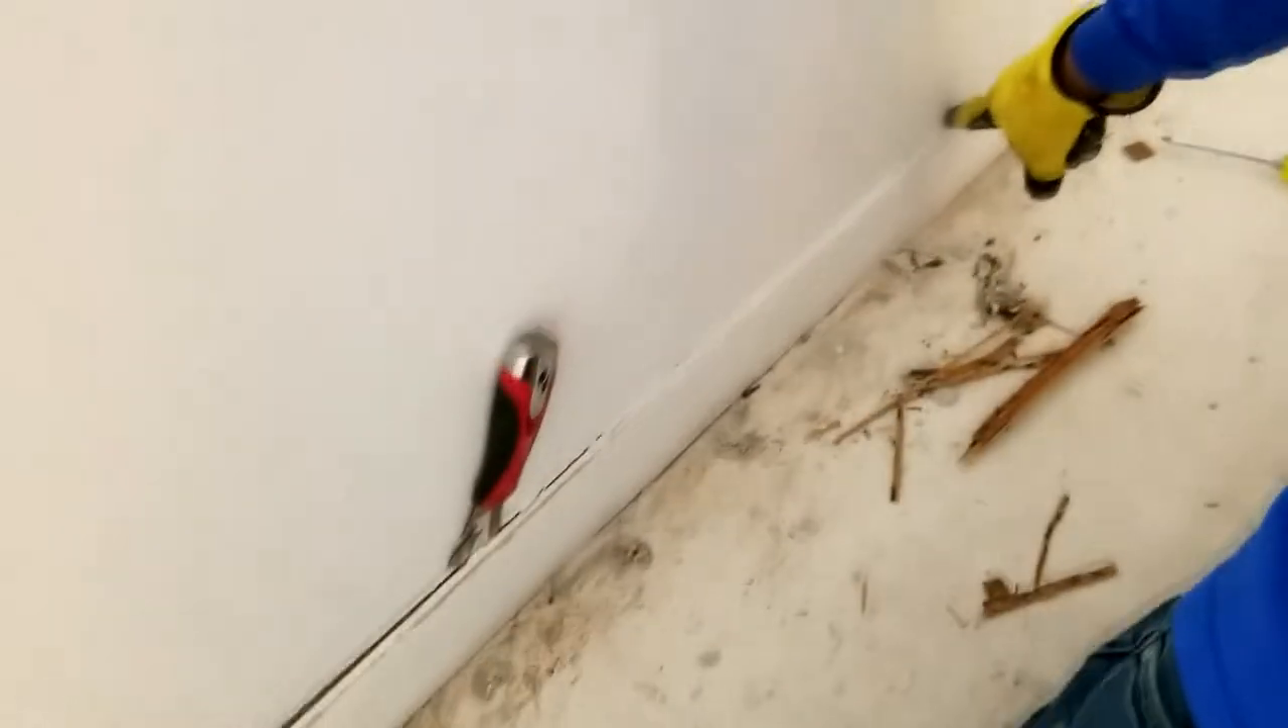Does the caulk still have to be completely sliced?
Yes.